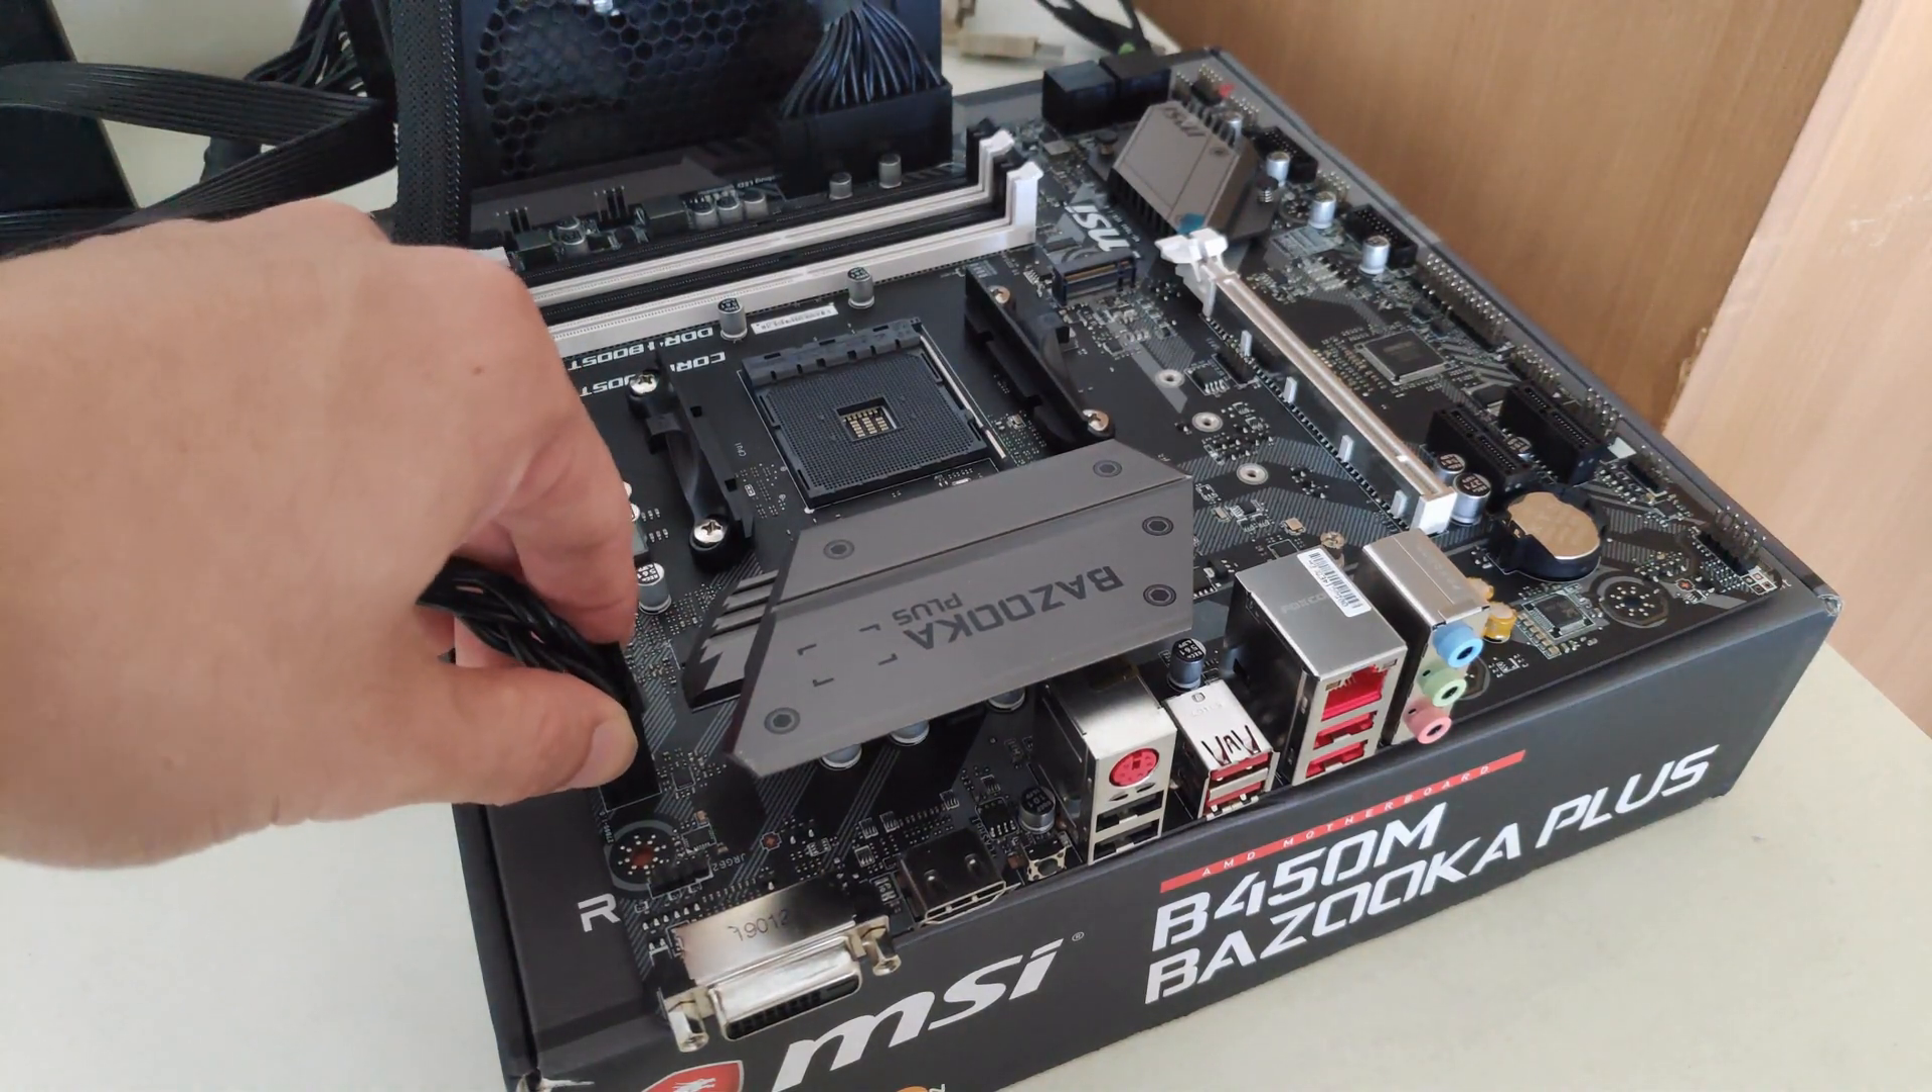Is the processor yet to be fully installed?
Yes.